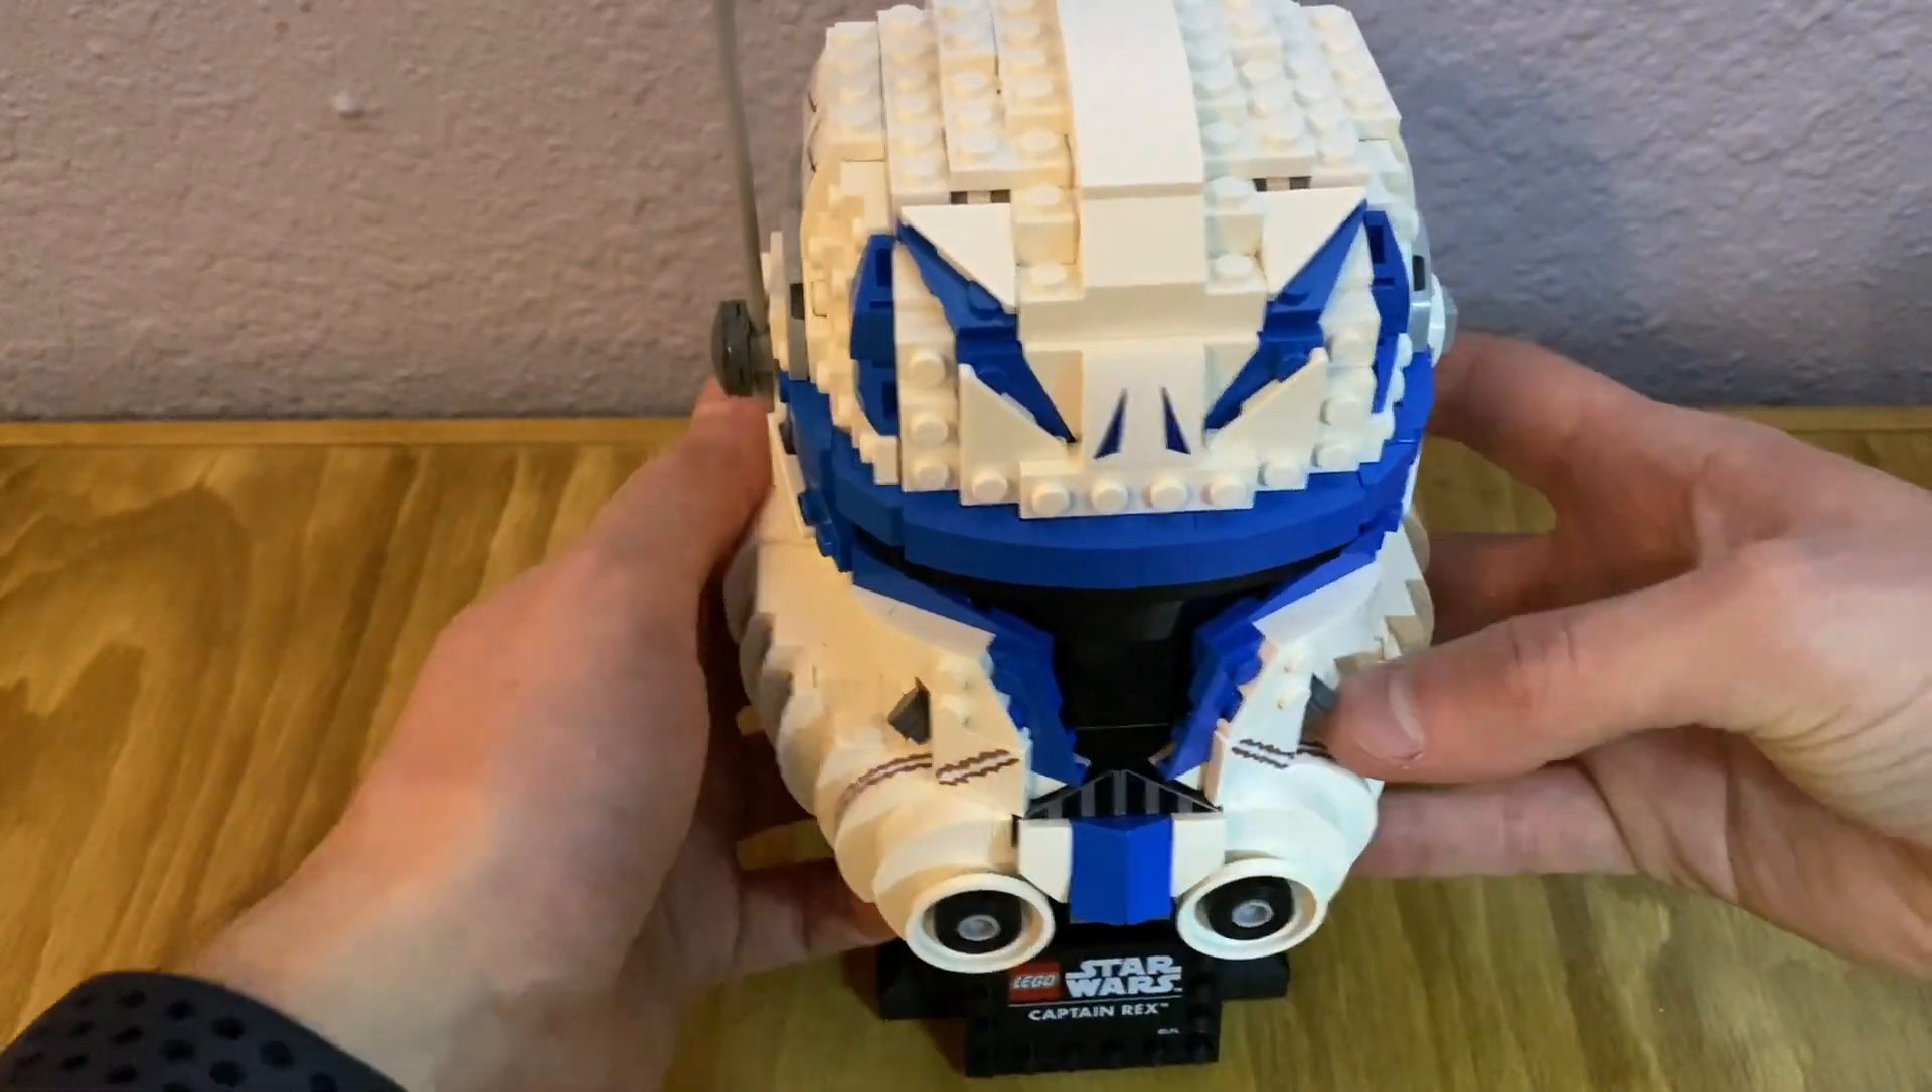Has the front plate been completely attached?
Yes.